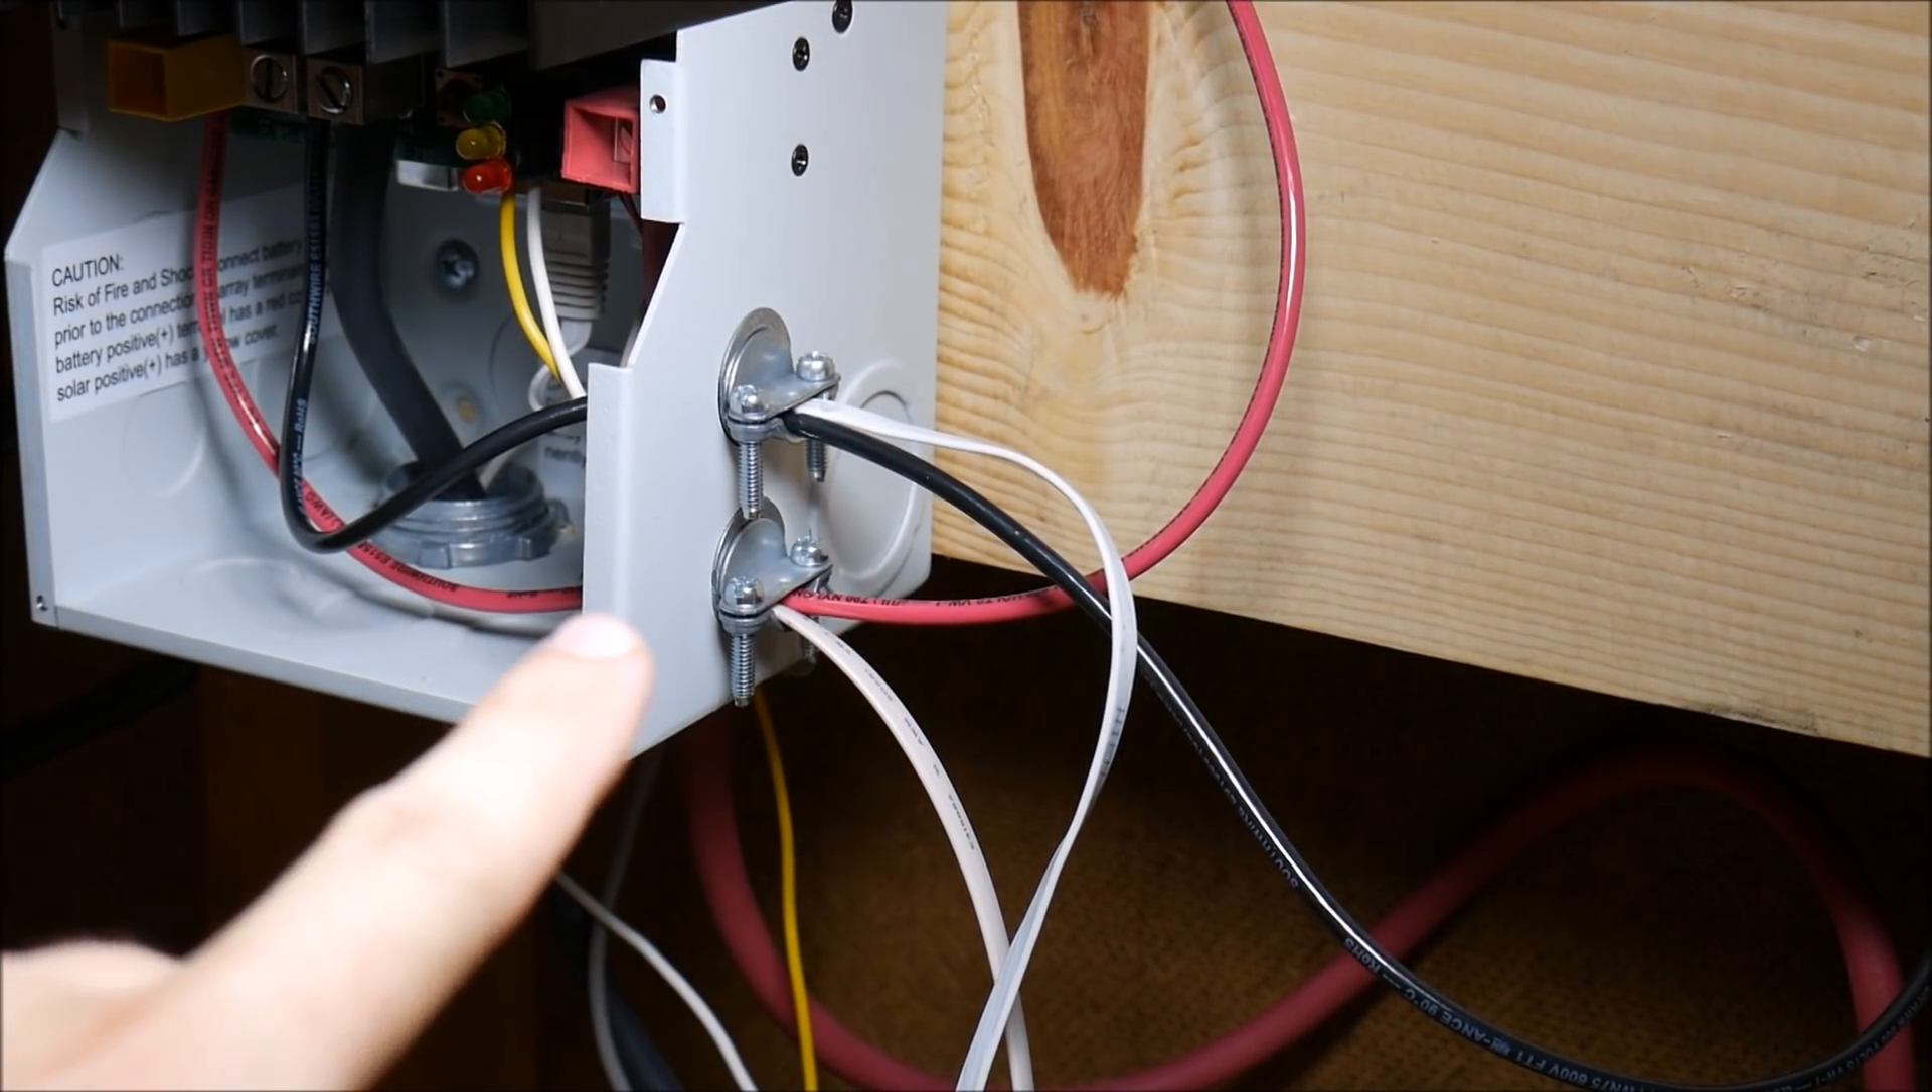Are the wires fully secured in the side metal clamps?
Yes.